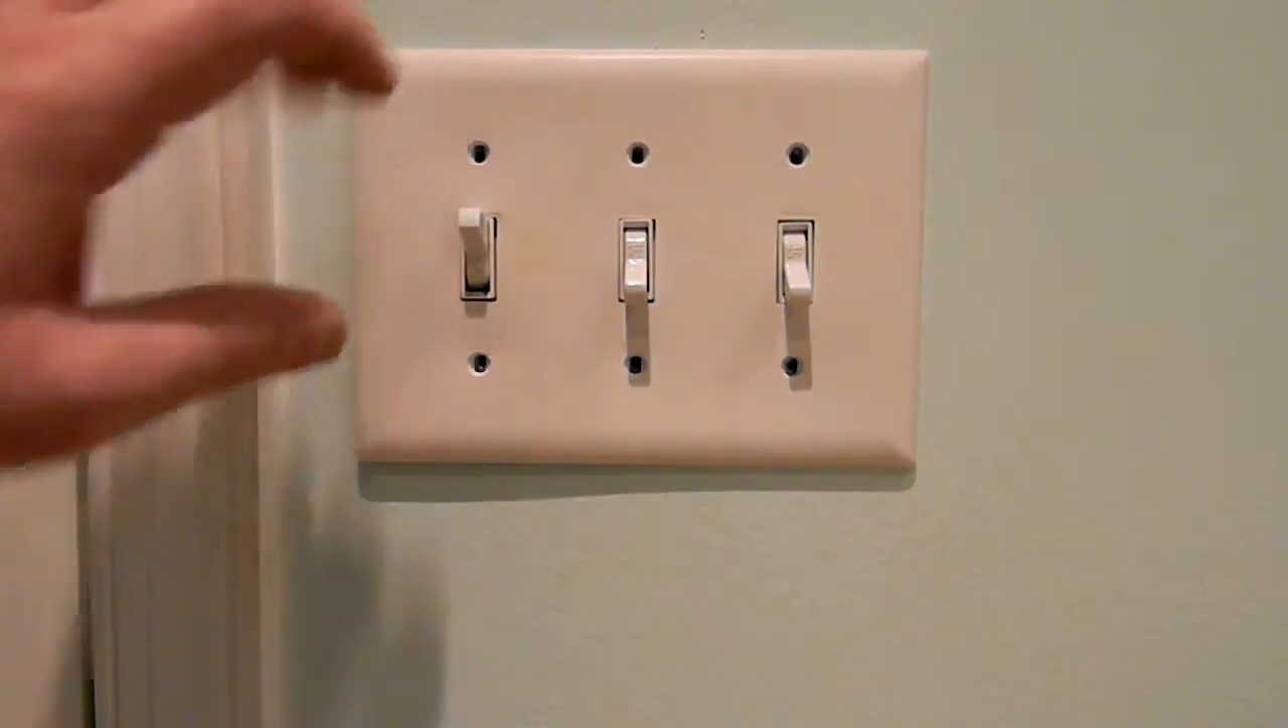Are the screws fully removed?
Yes.